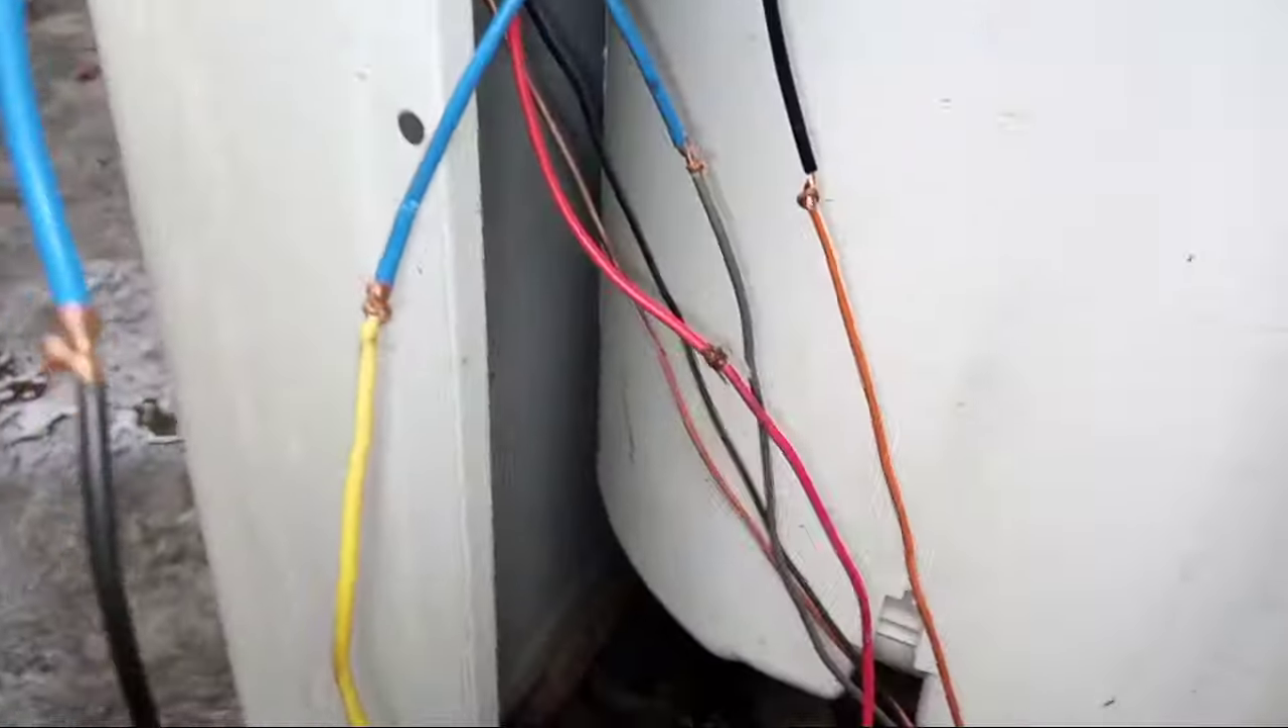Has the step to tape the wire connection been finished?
No.